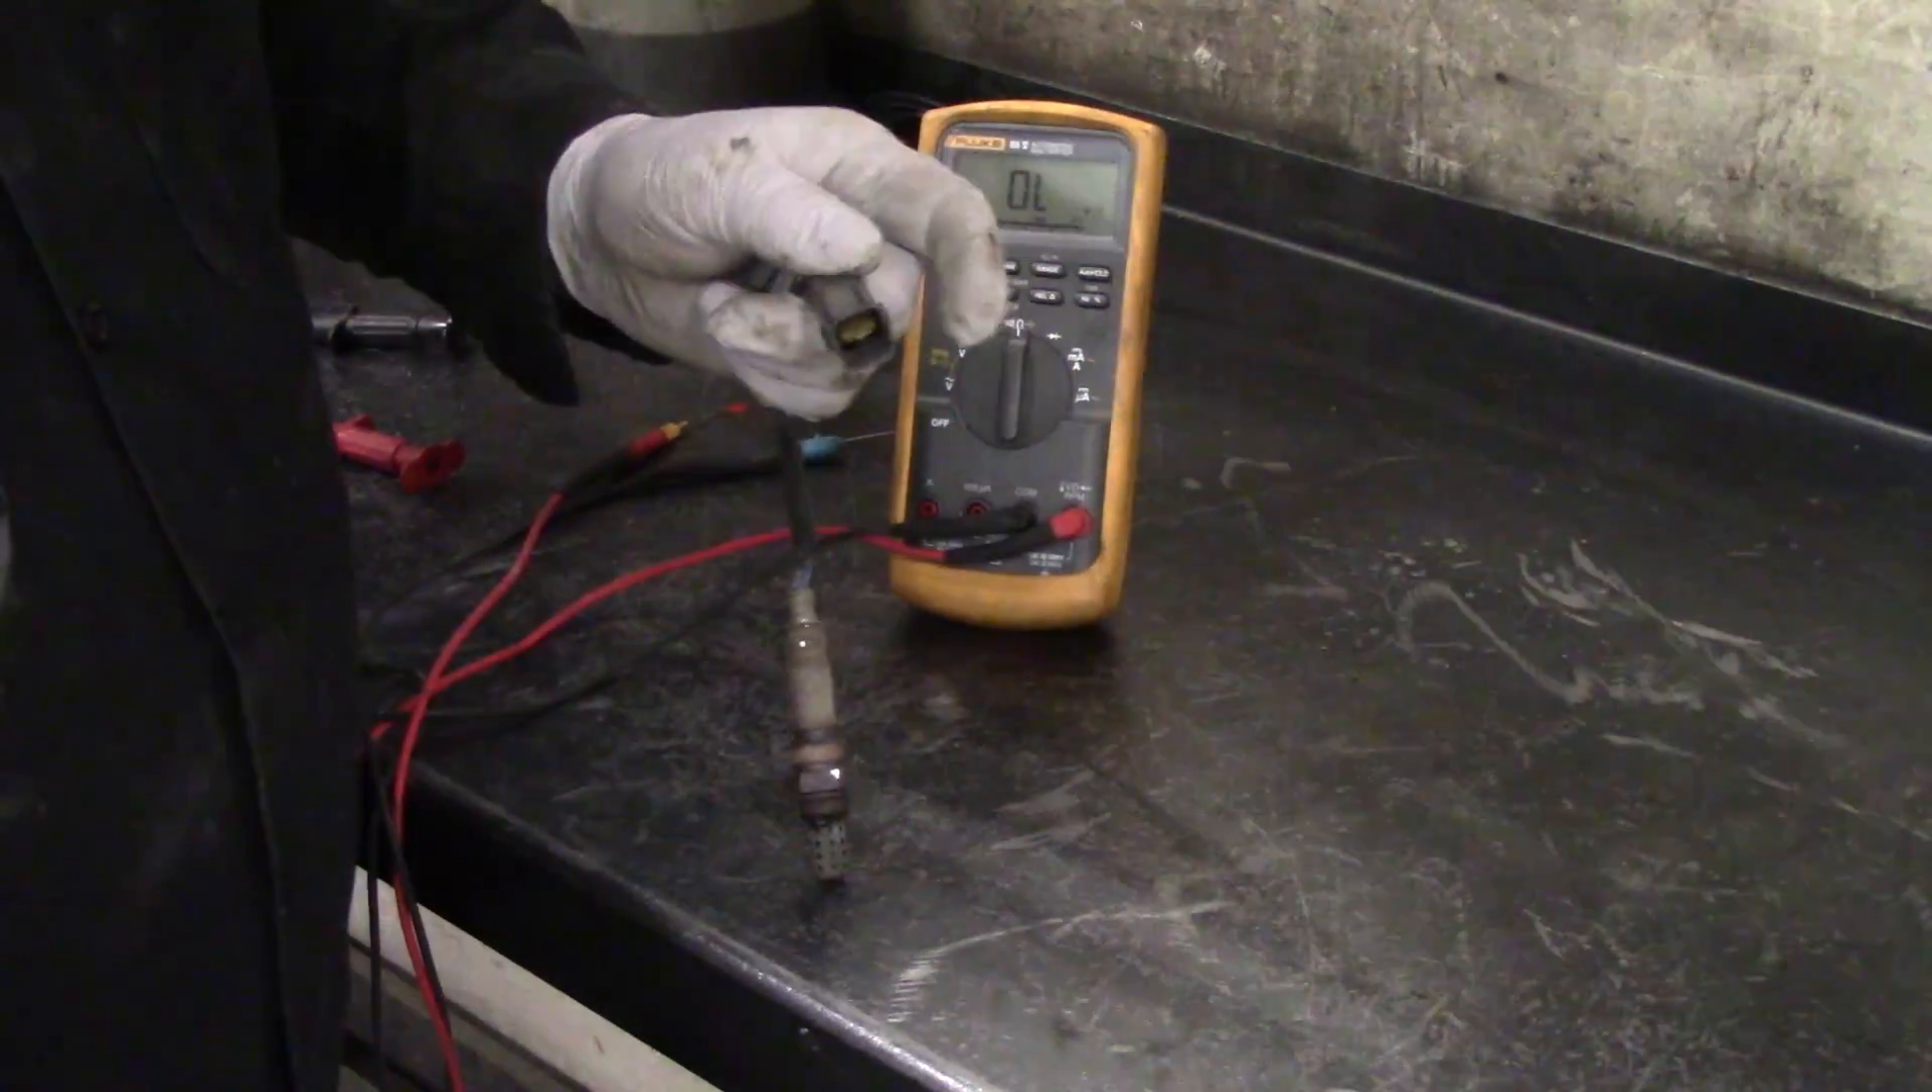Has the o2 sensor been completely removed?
Yes.